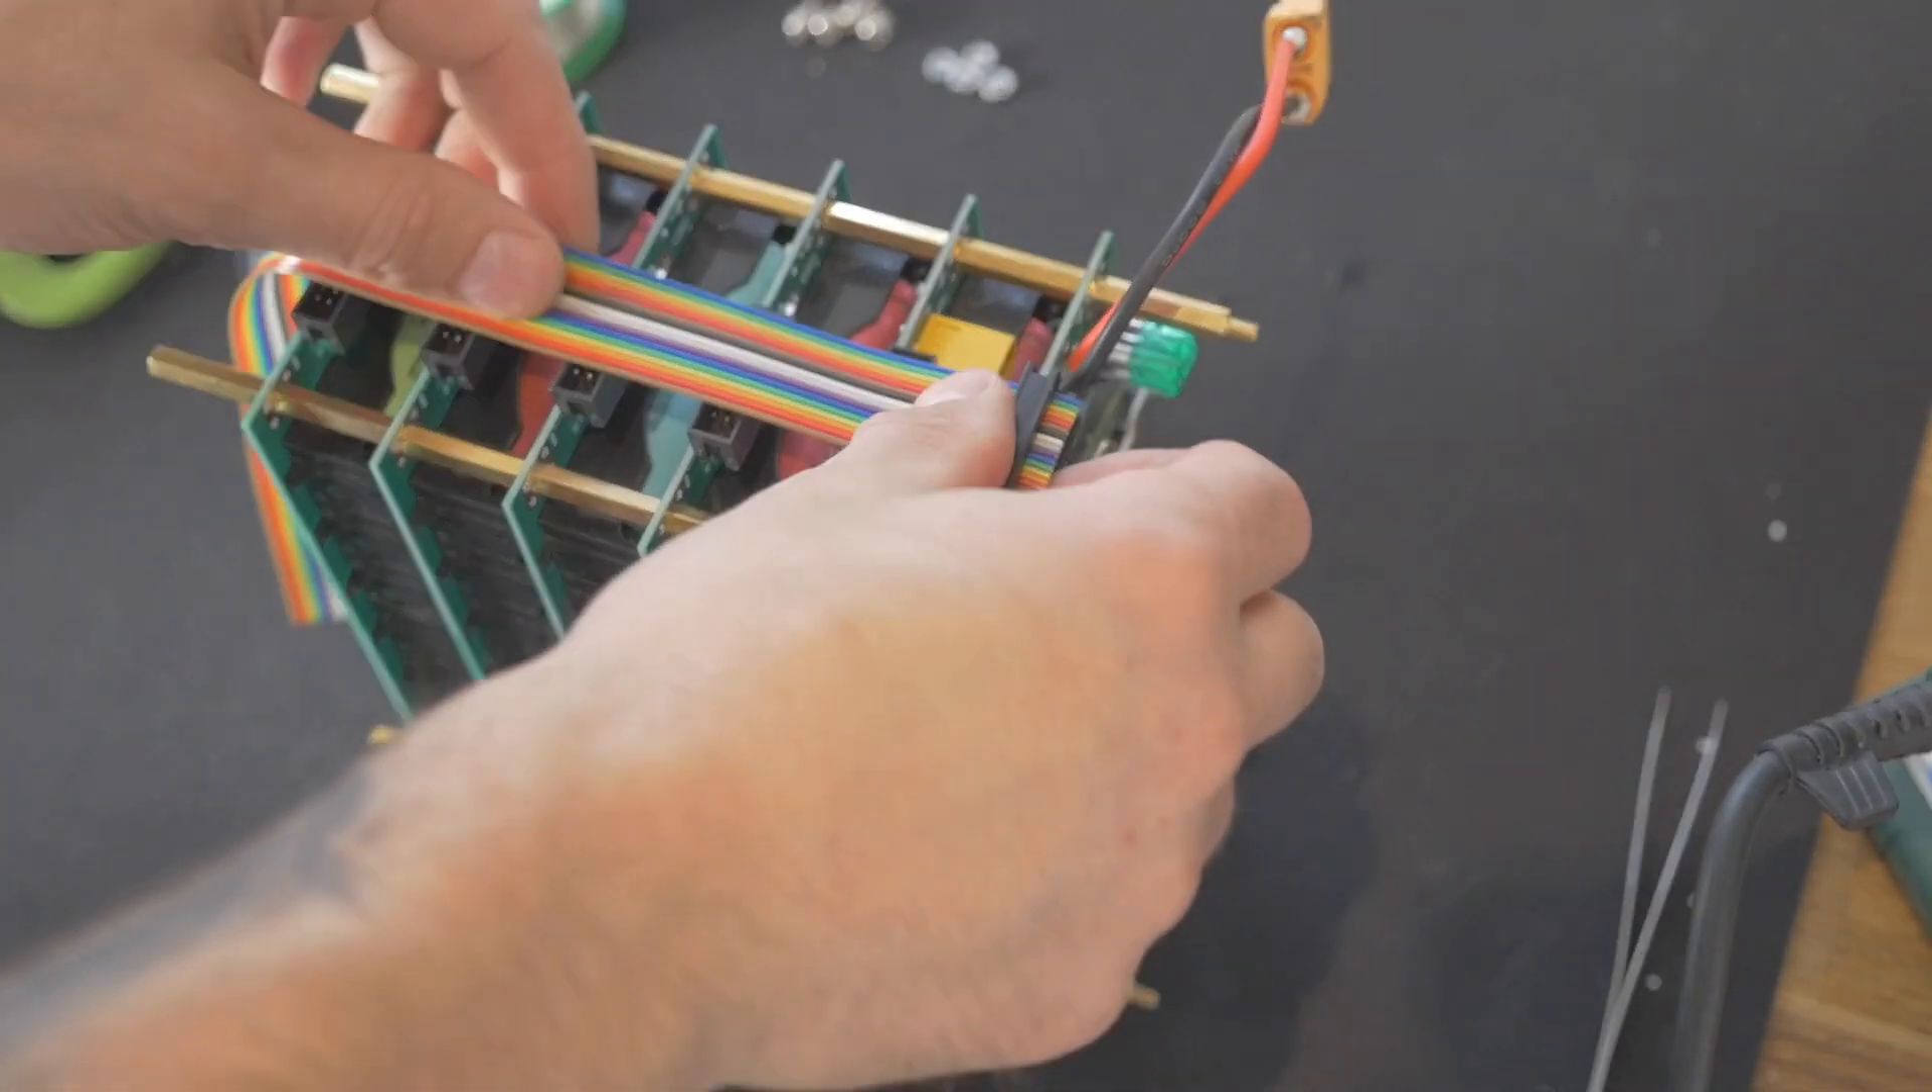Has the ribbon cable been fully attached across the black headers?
No.